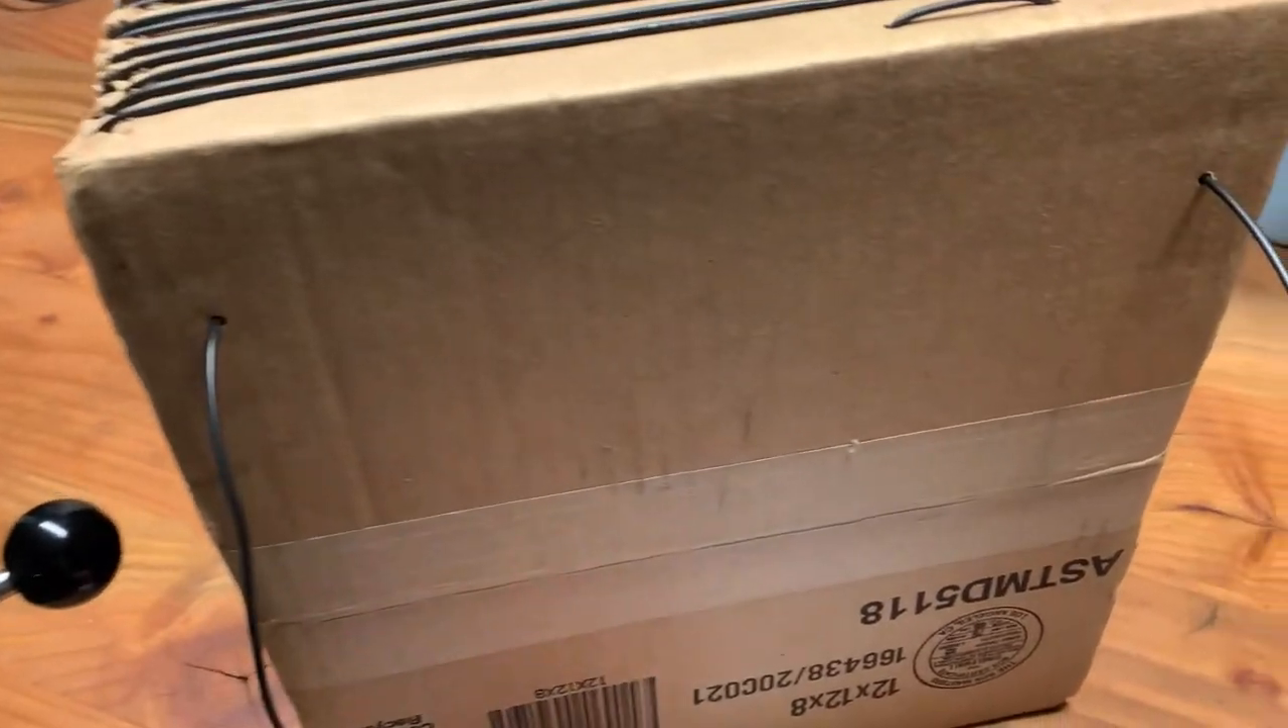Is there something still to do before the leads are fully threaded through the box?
No.